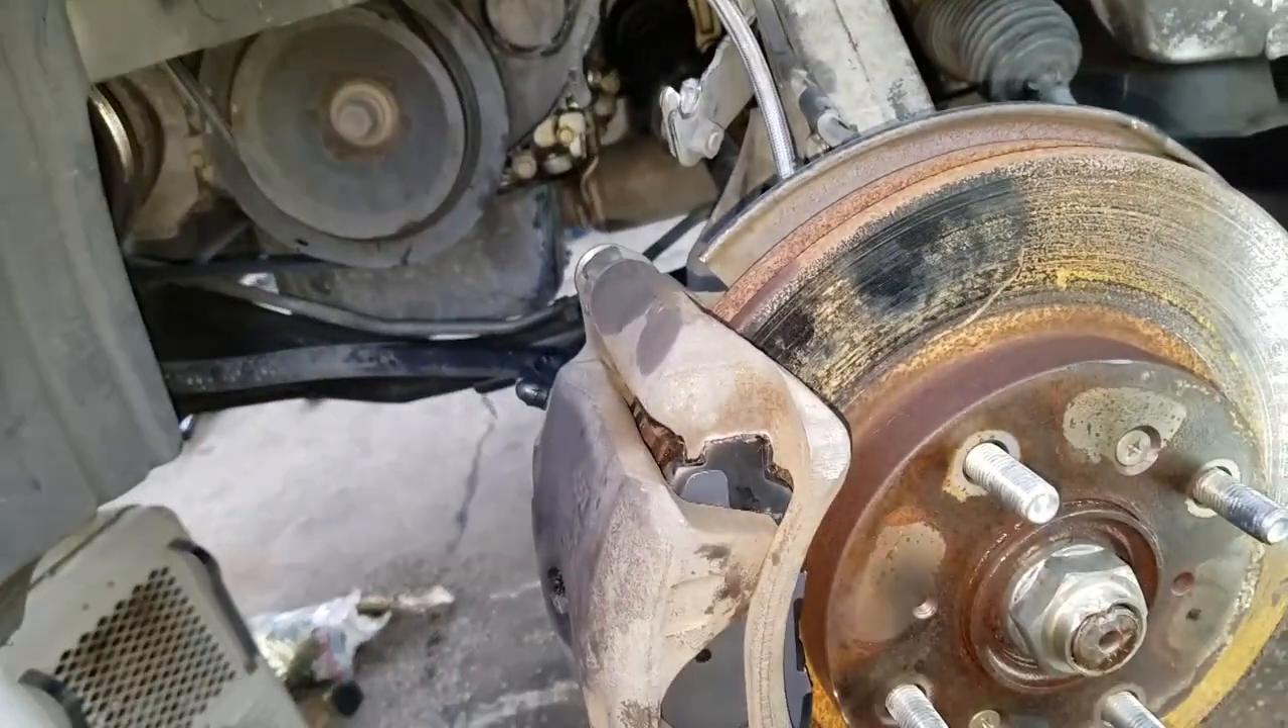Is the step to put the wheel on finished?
No.